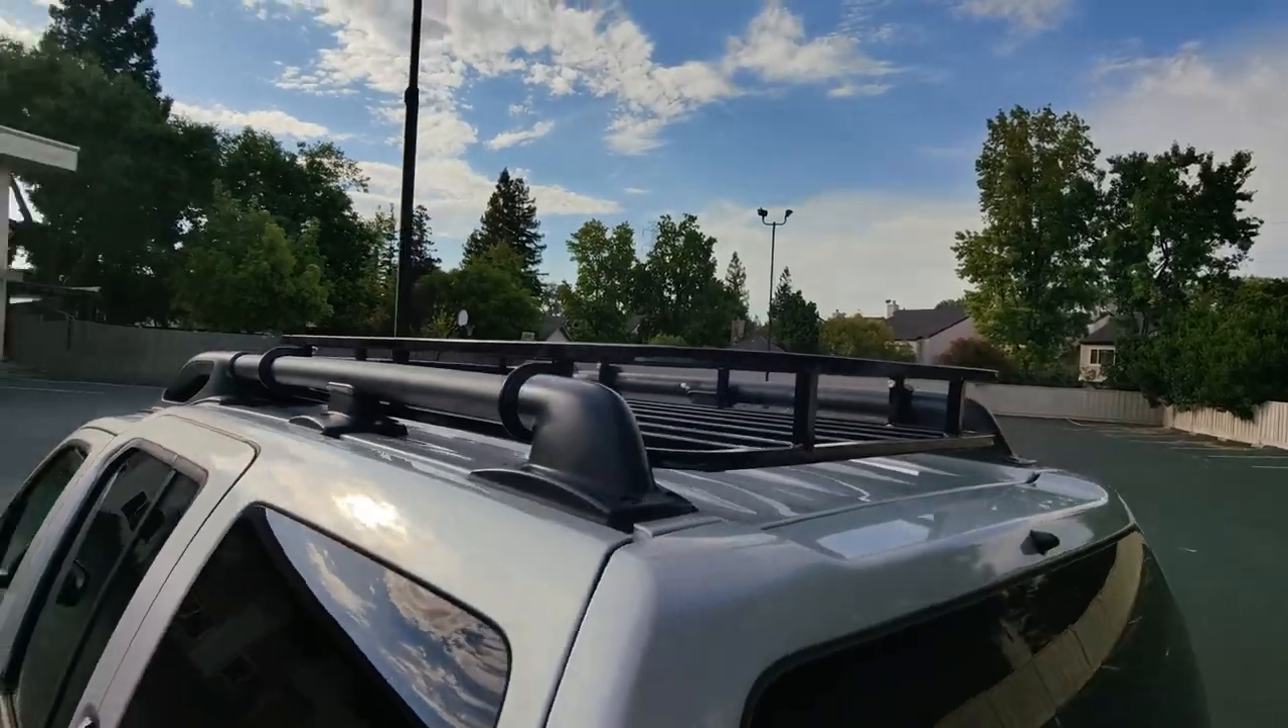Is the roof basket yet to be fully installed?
No.